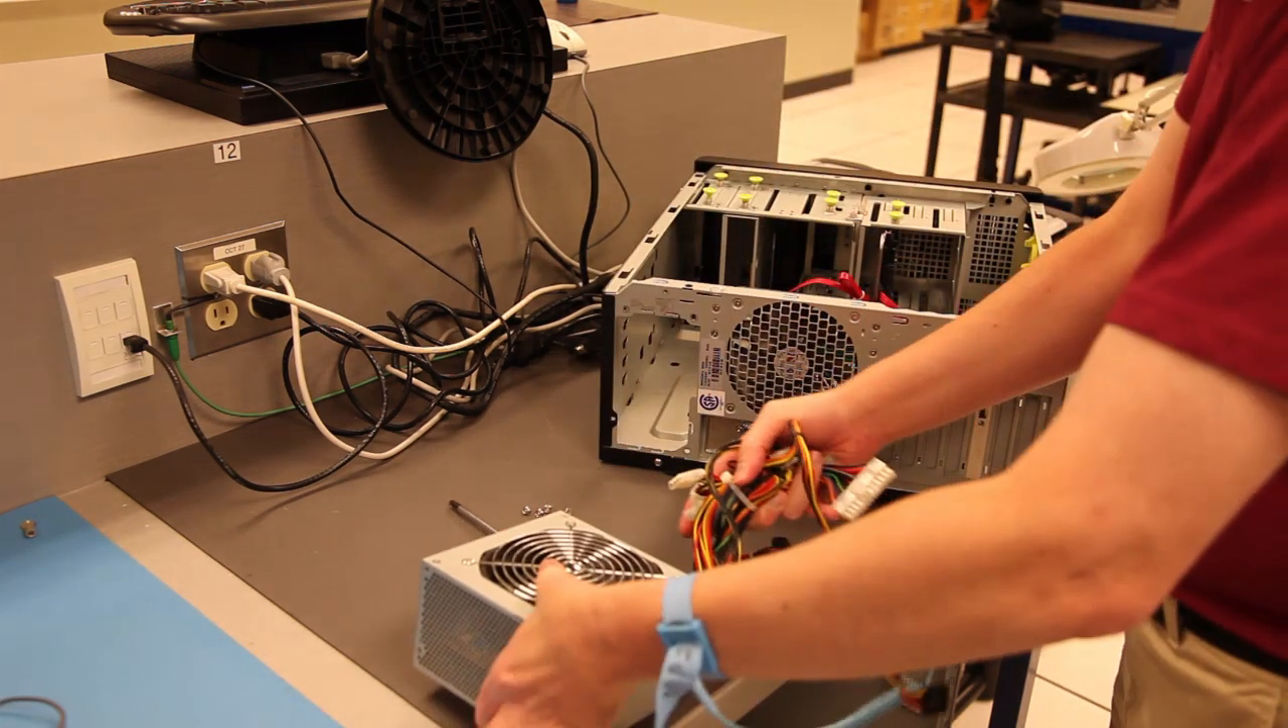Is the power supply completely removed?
Yes.